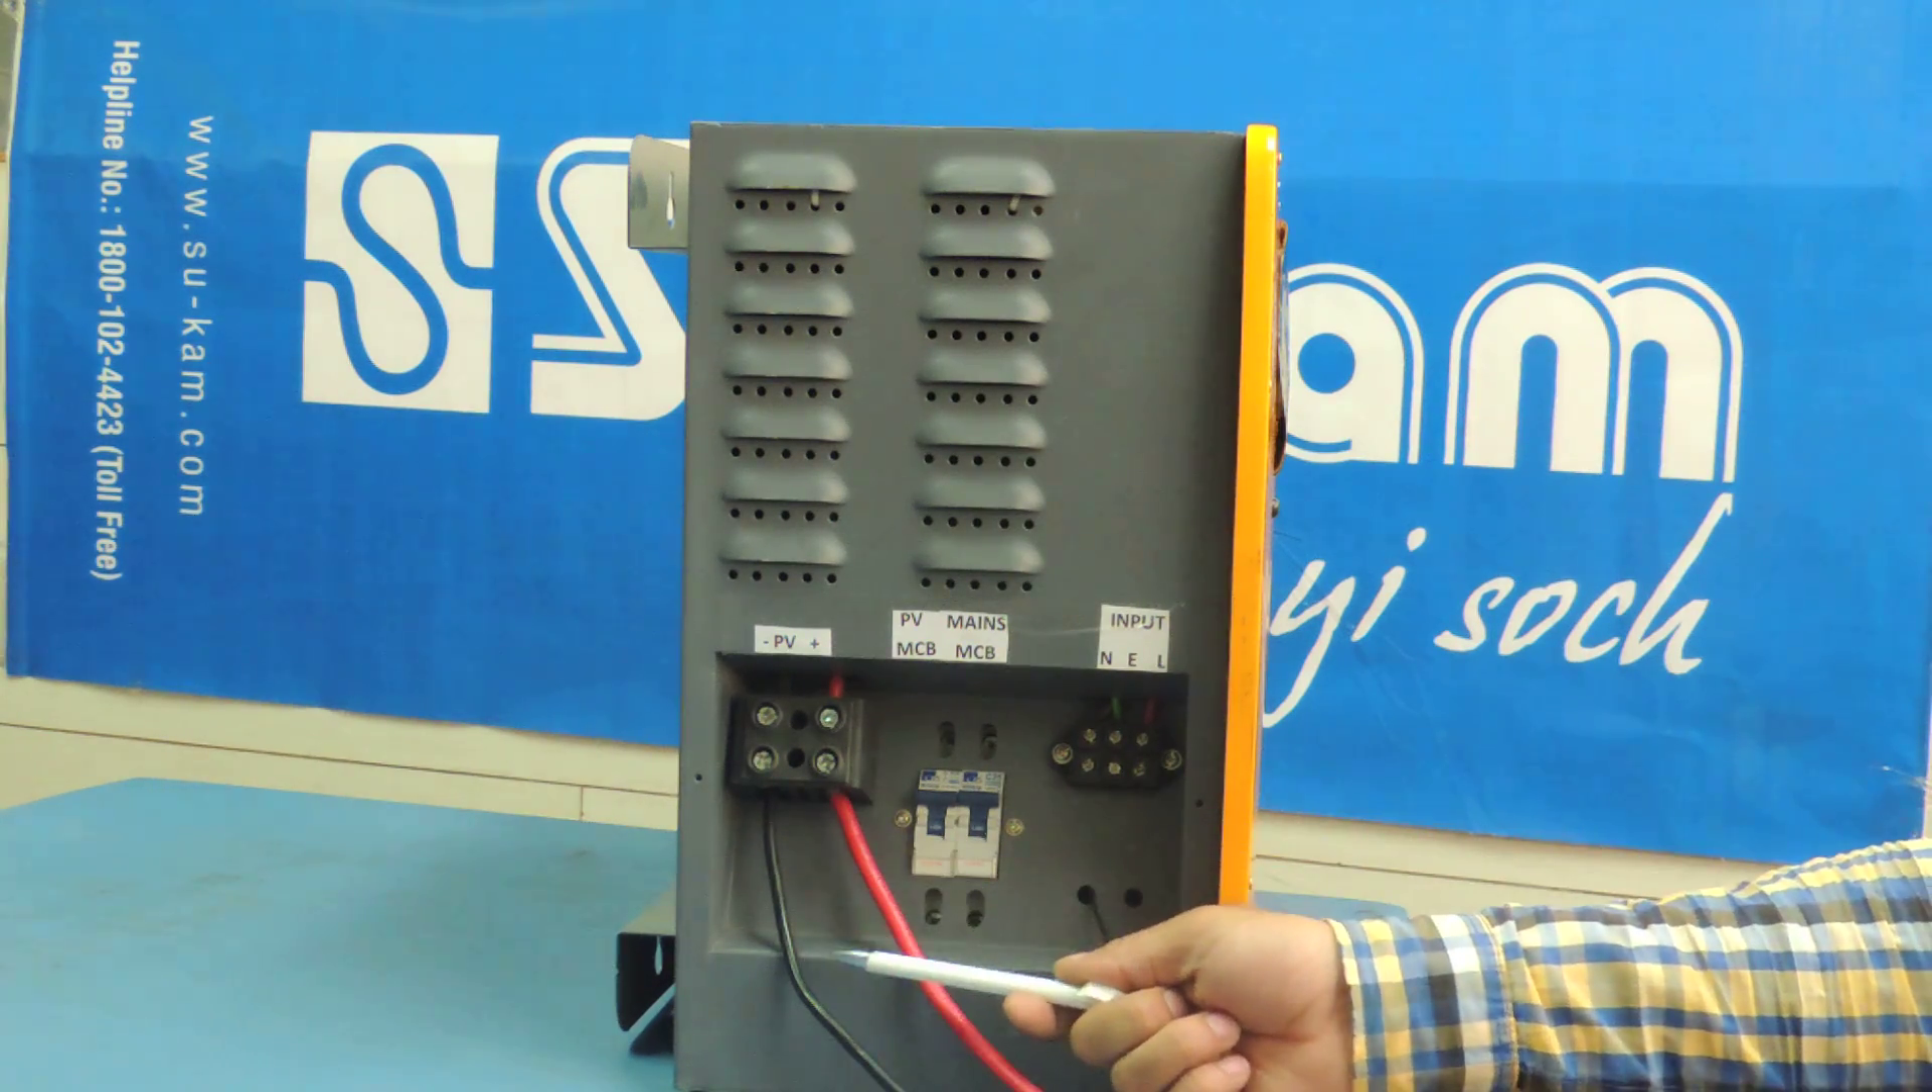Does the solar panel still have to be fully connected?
No.